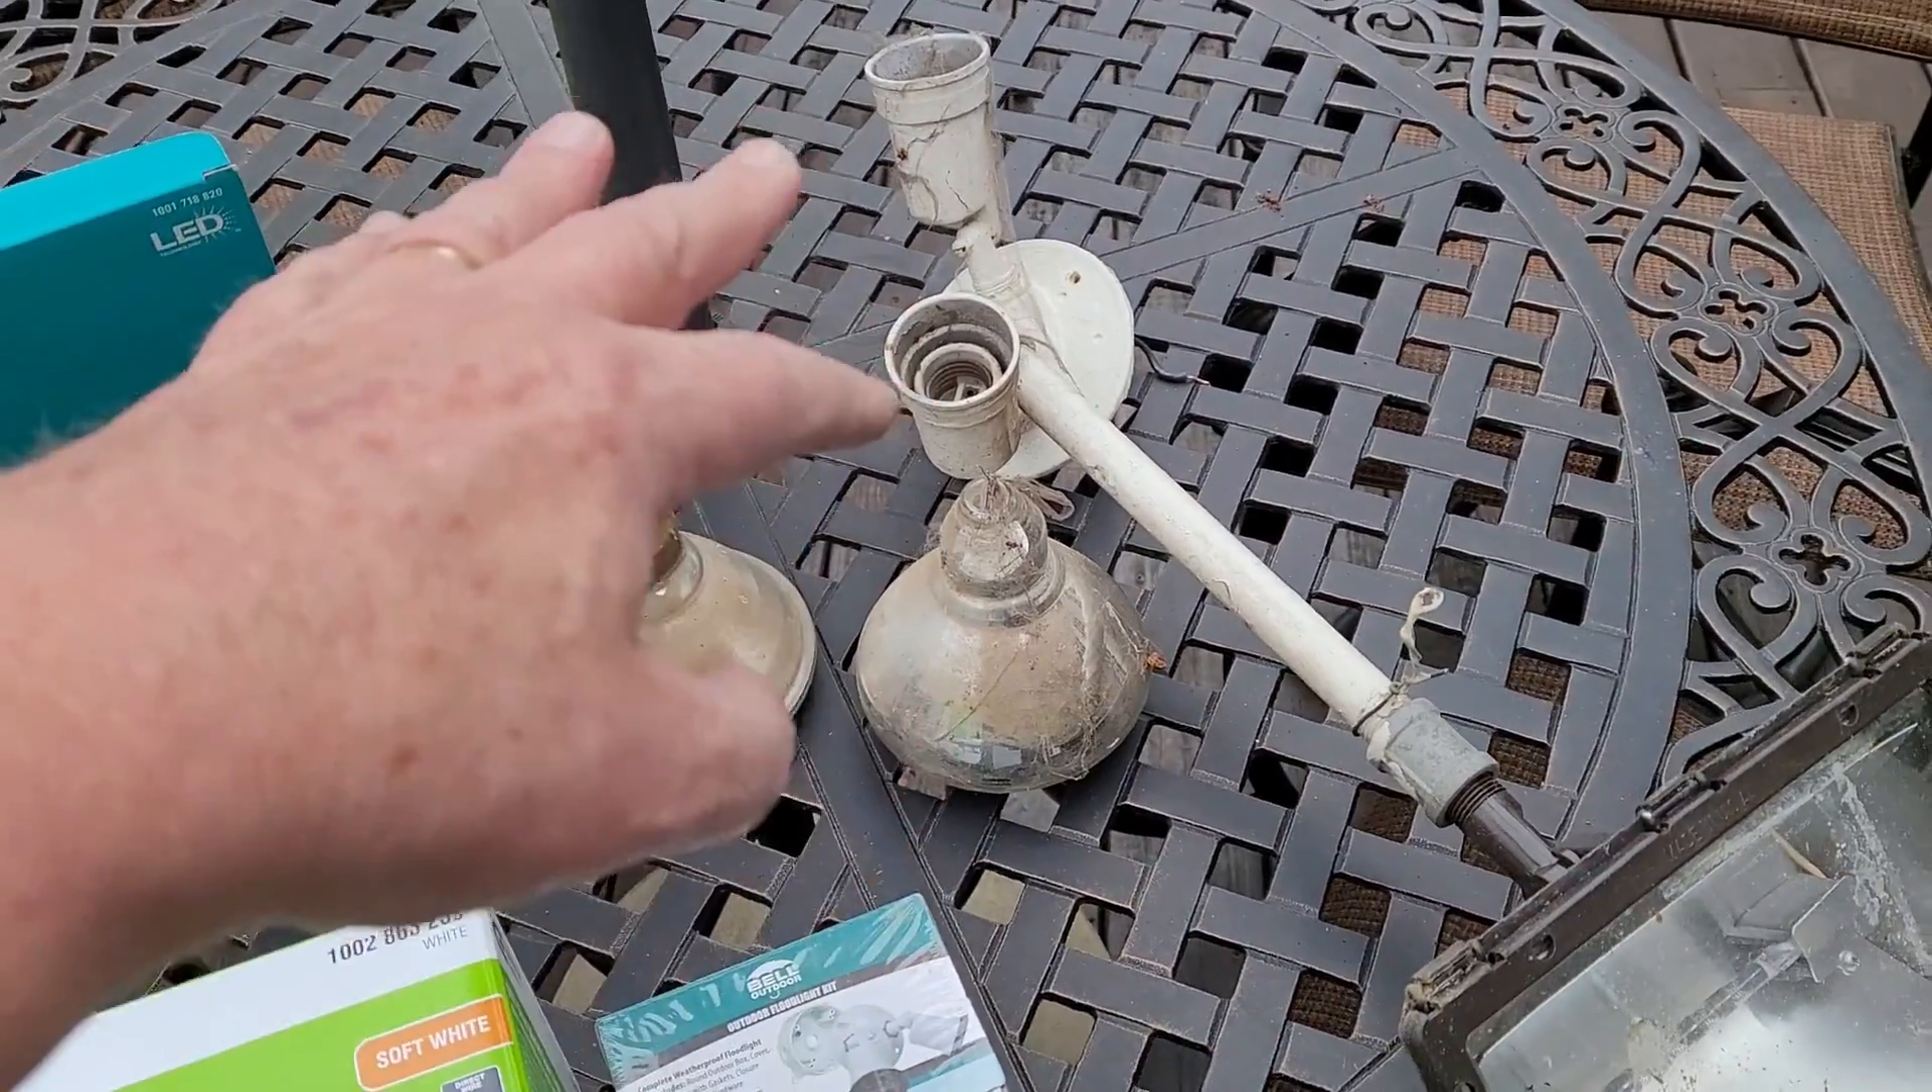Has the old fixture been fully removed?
Yes.